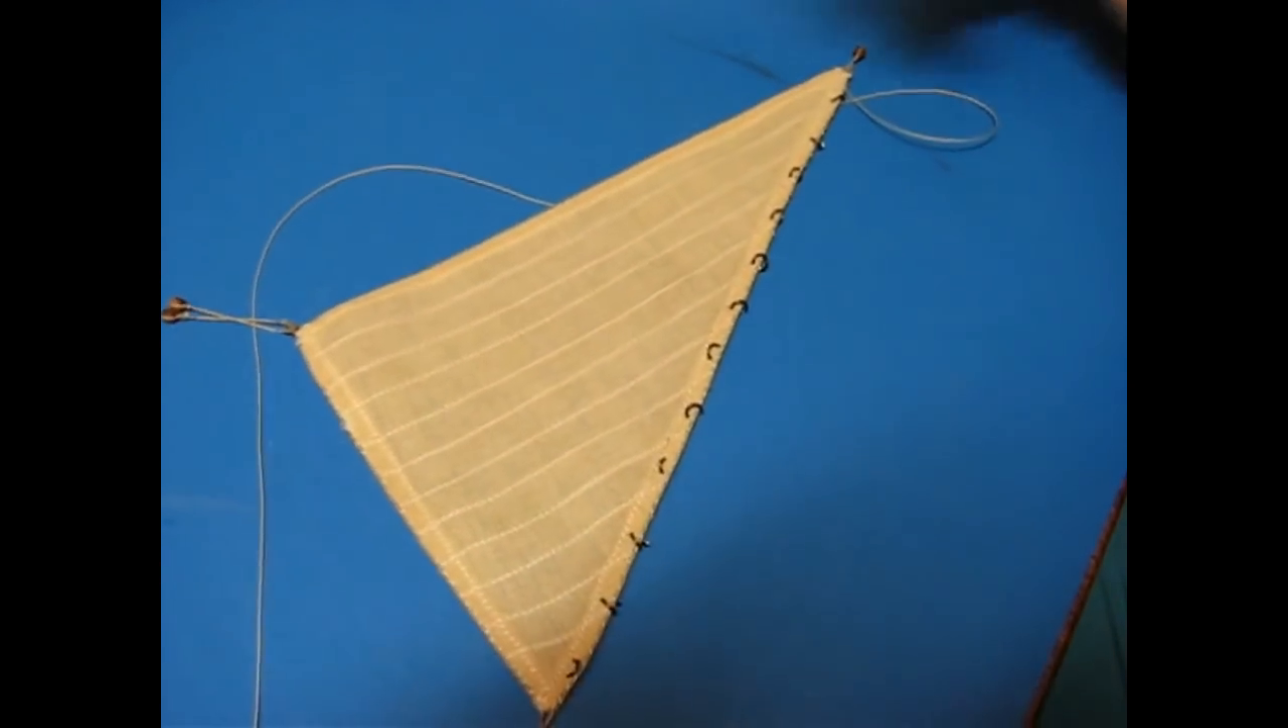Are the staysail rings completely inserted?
Yes.